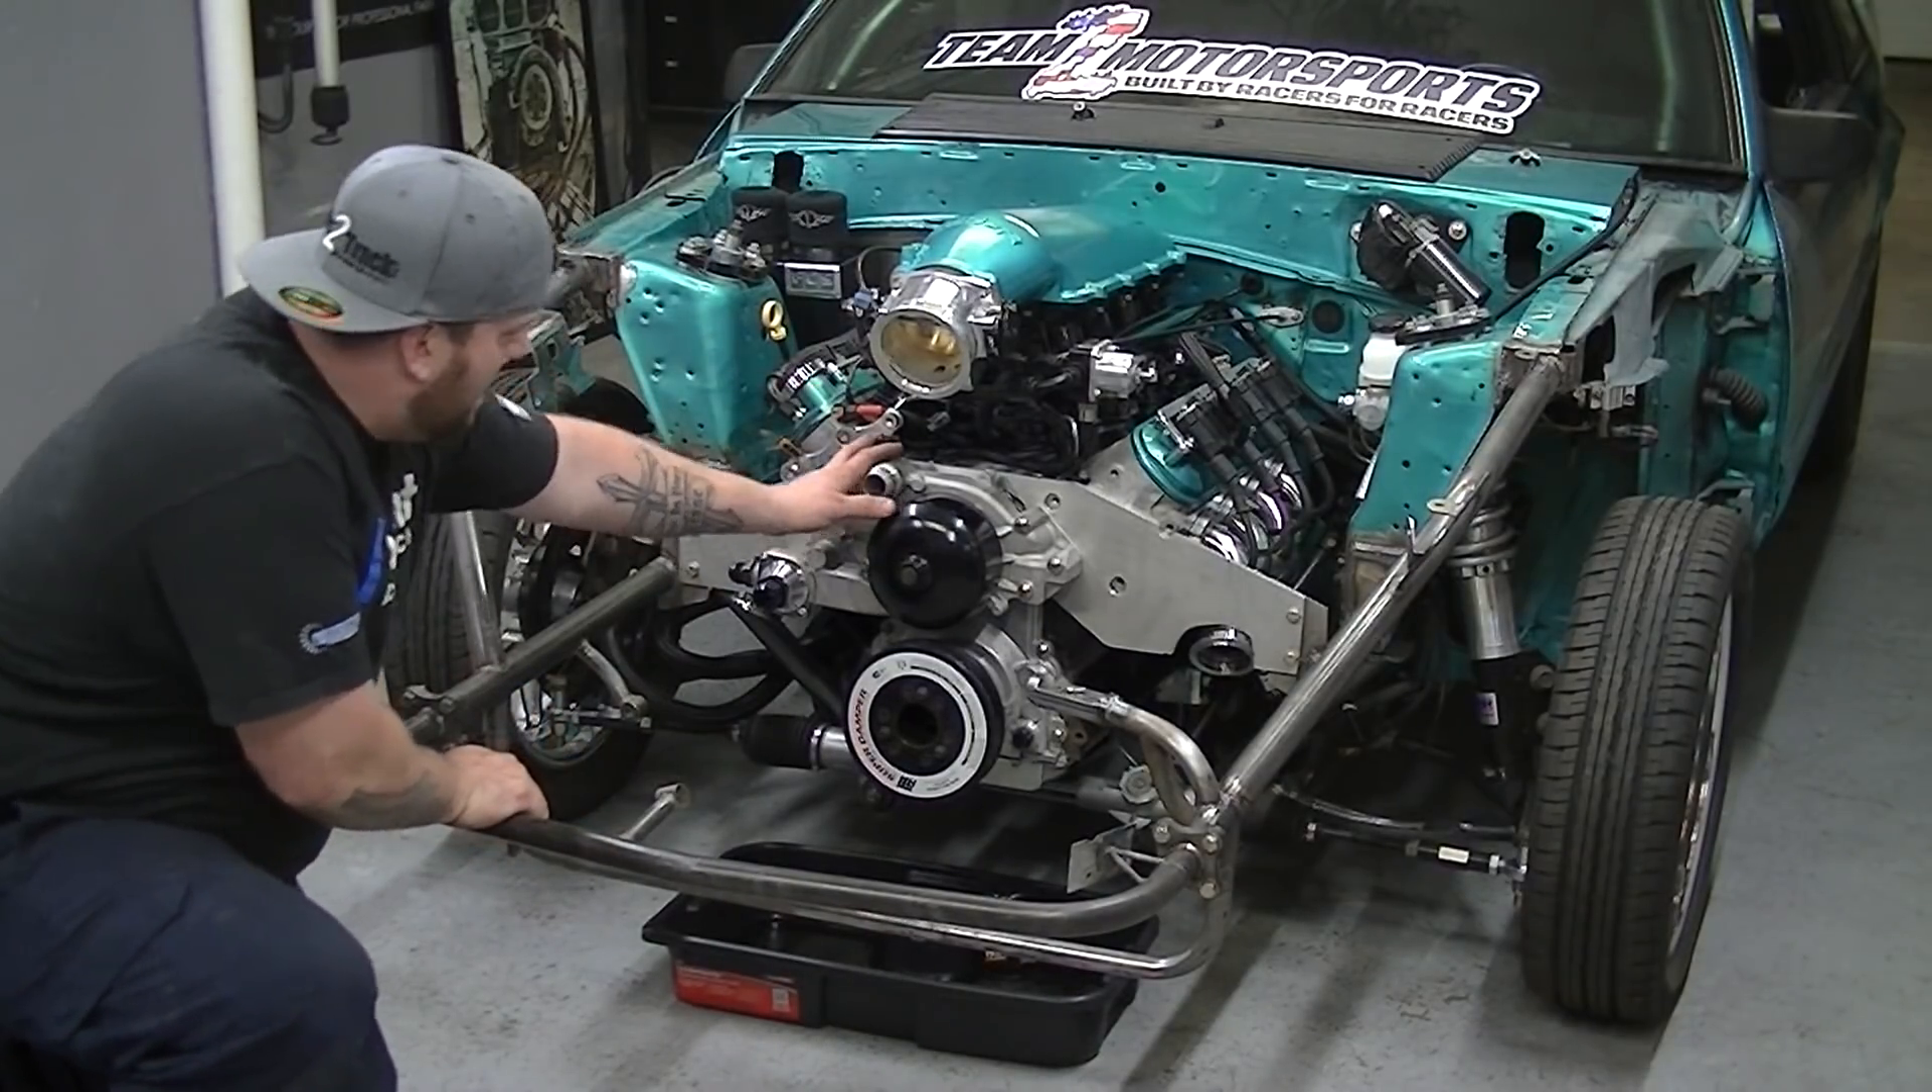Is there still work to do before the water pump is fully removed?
Yes.